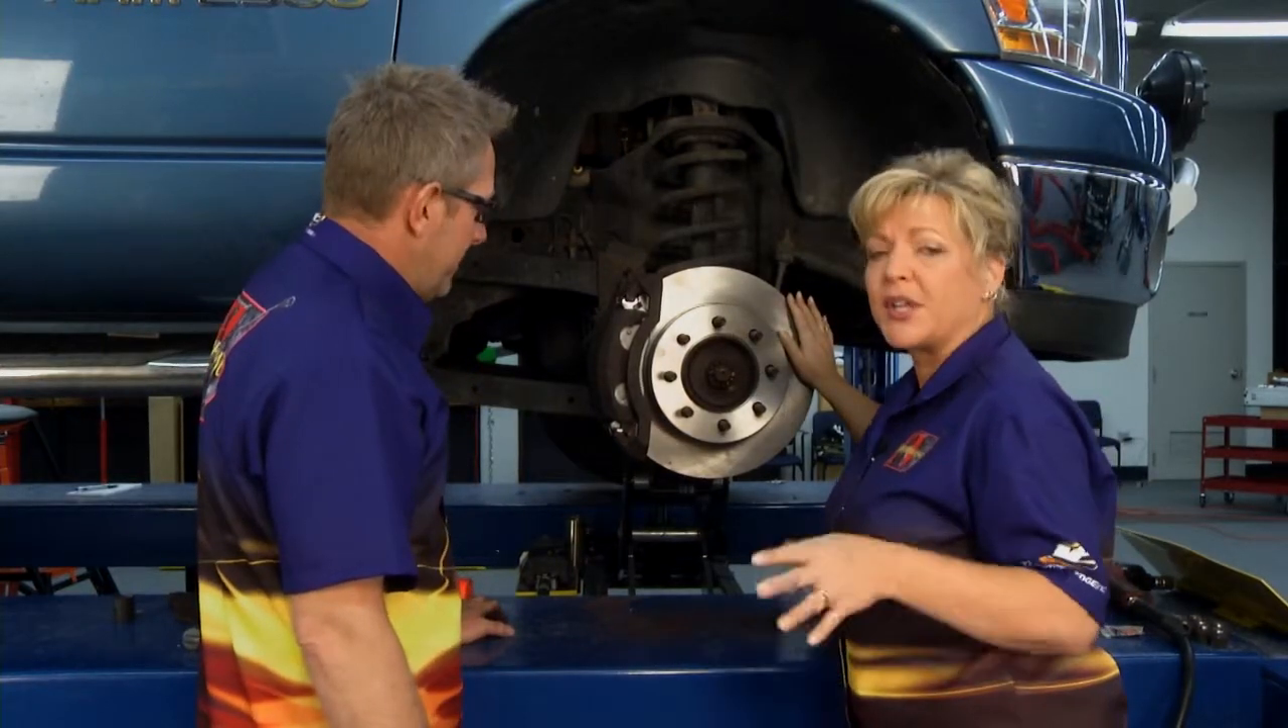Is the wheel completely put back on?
No.